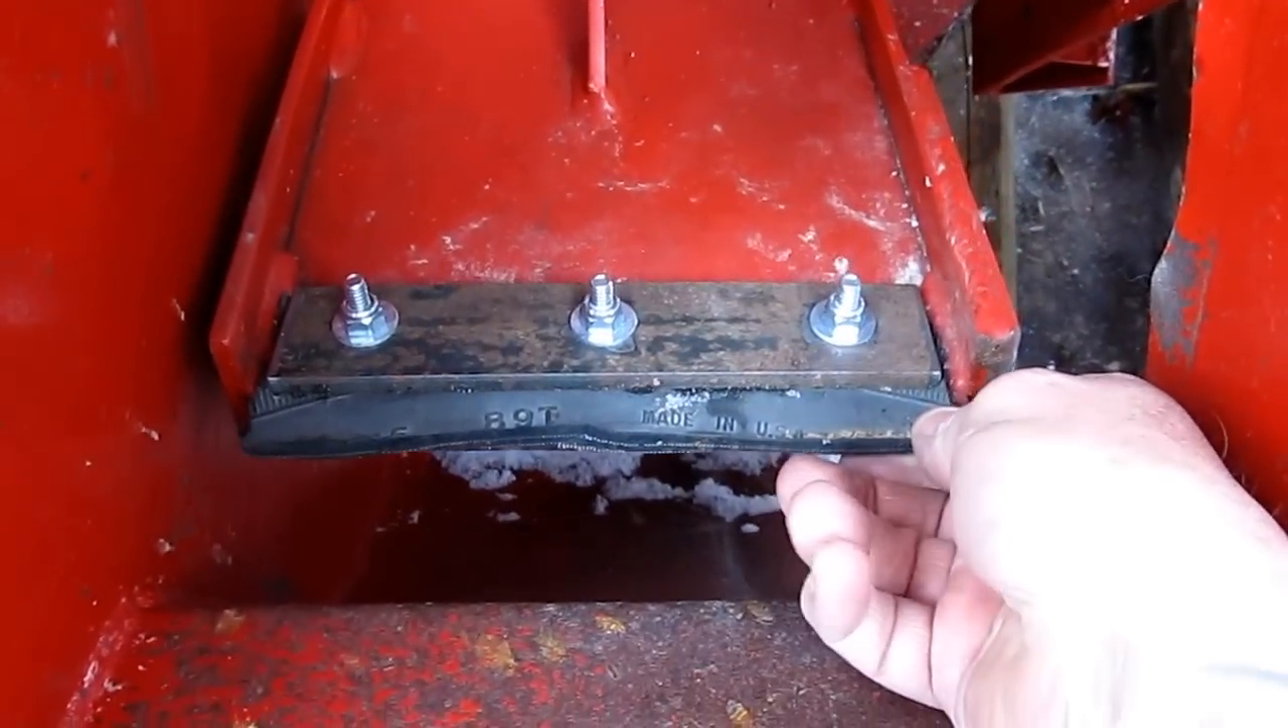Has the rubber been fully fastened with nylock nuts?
Yes.